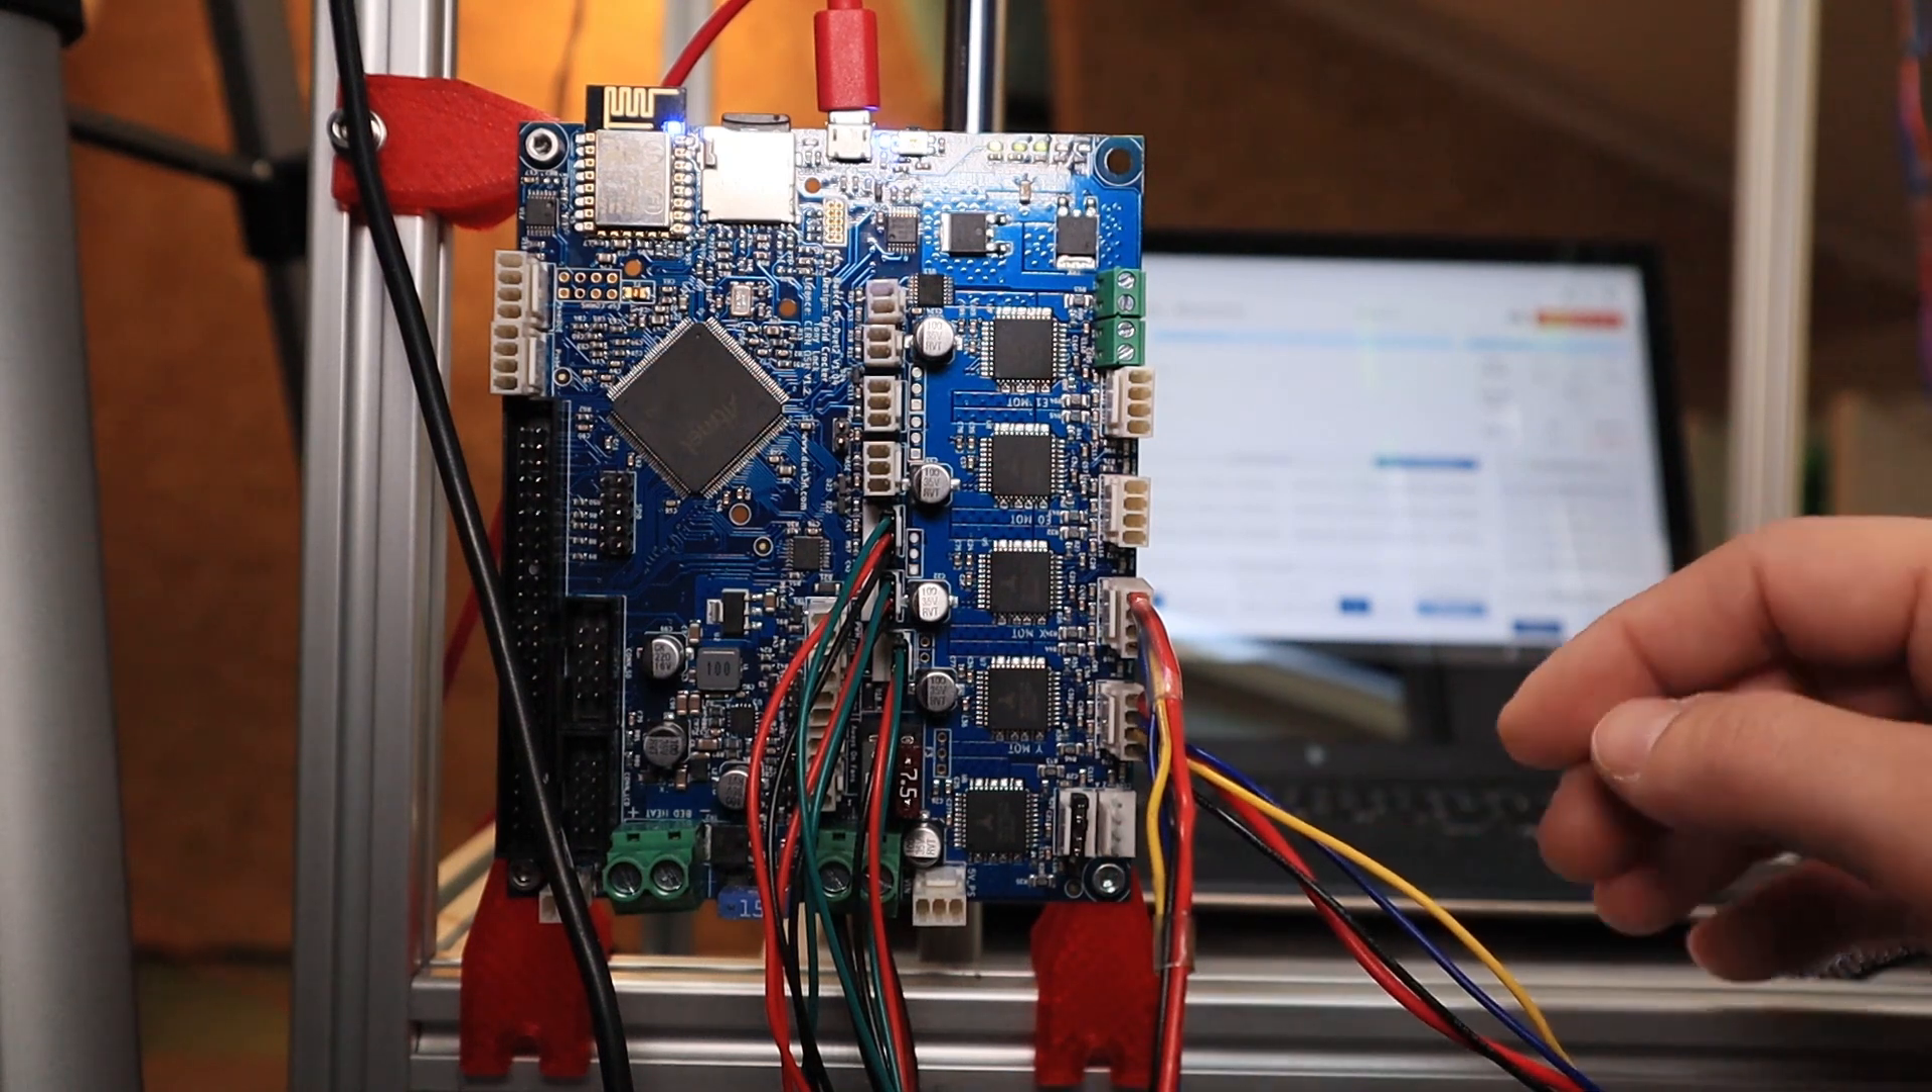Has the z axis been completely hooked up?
No.